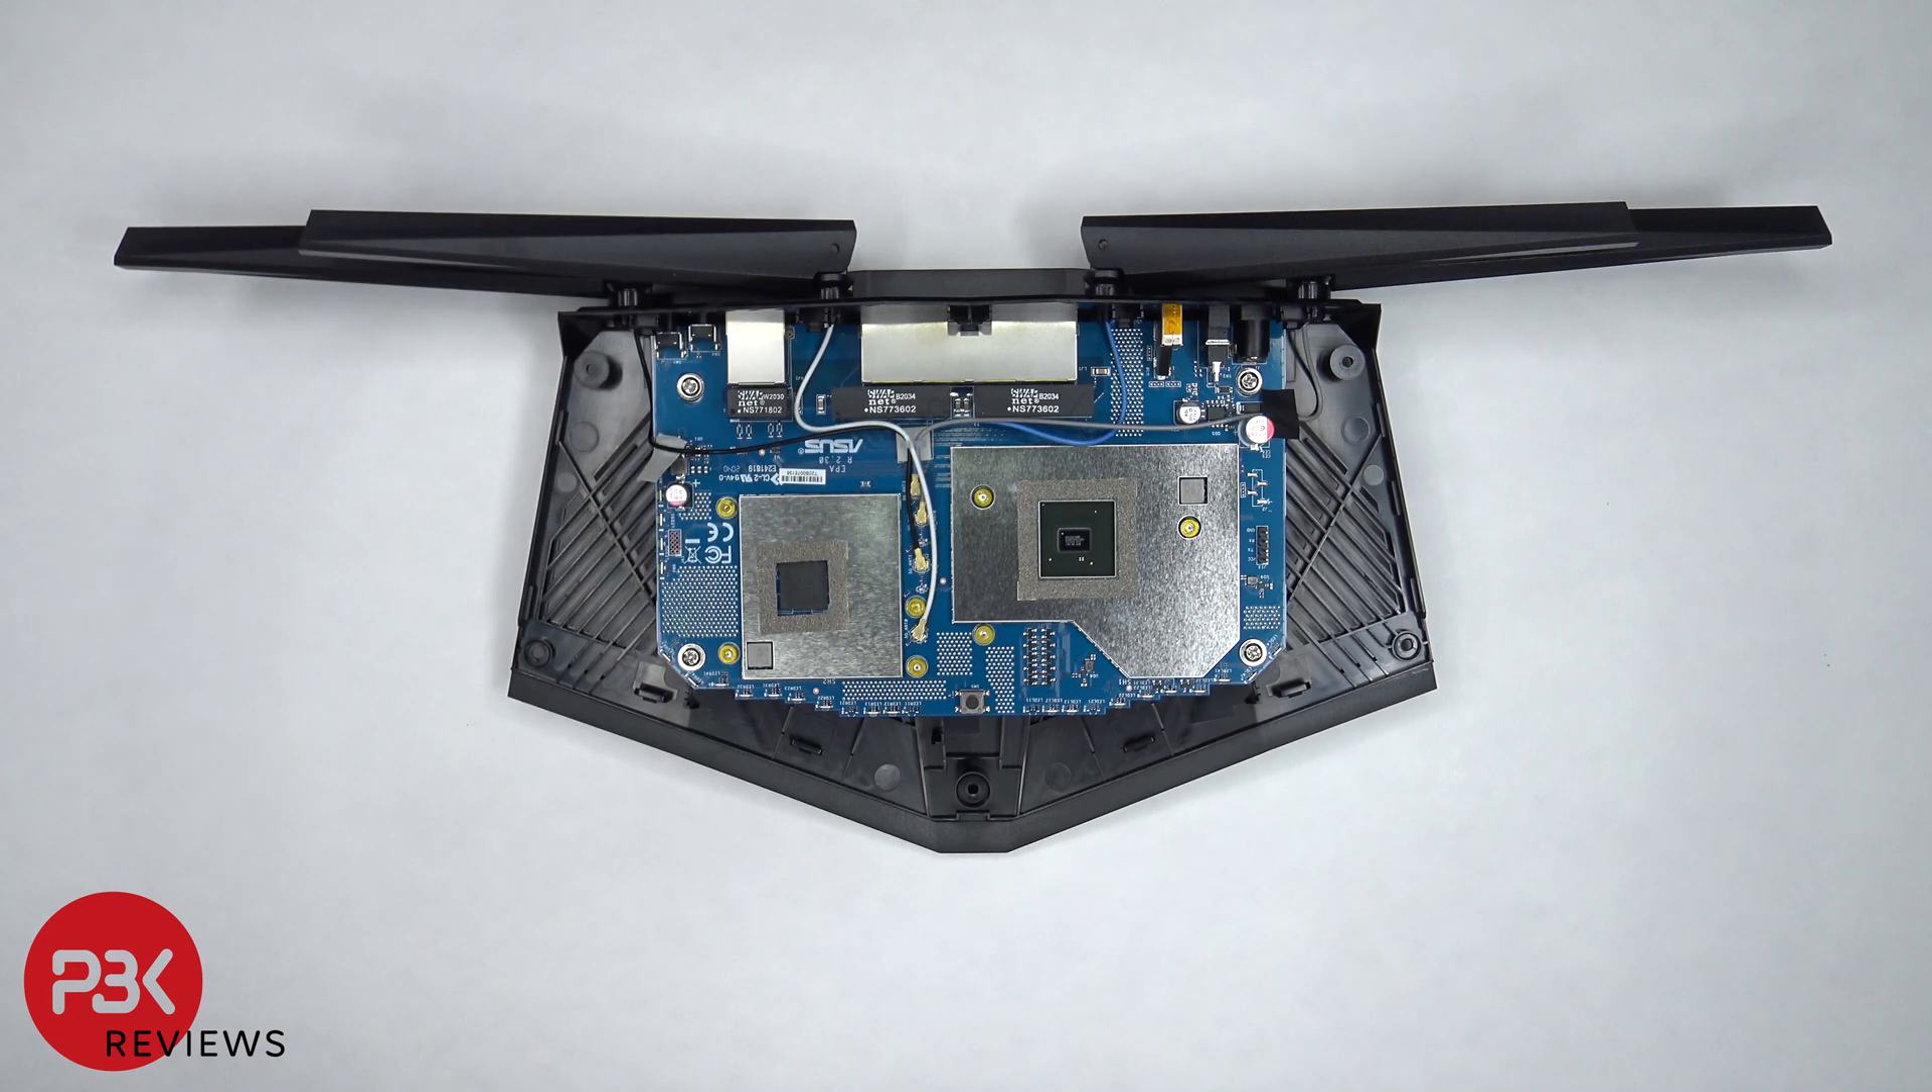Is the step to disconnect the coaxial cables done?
No.